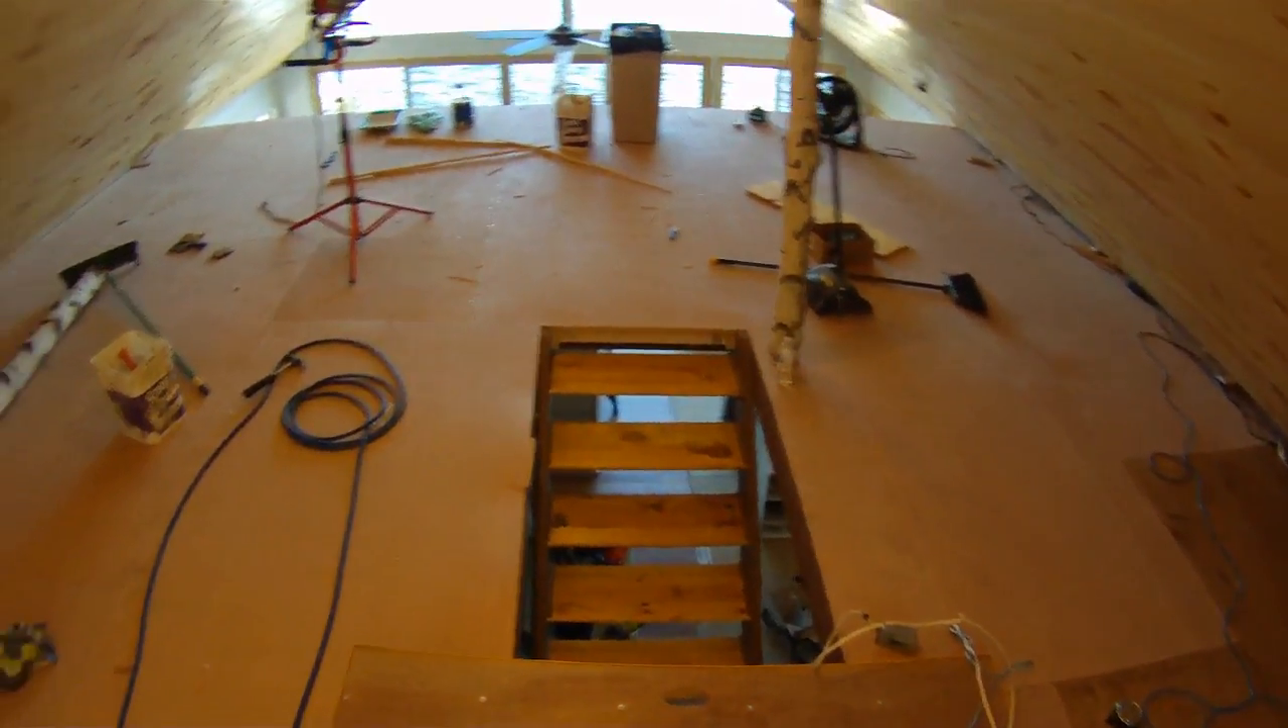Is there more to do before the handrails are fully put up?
Yes.